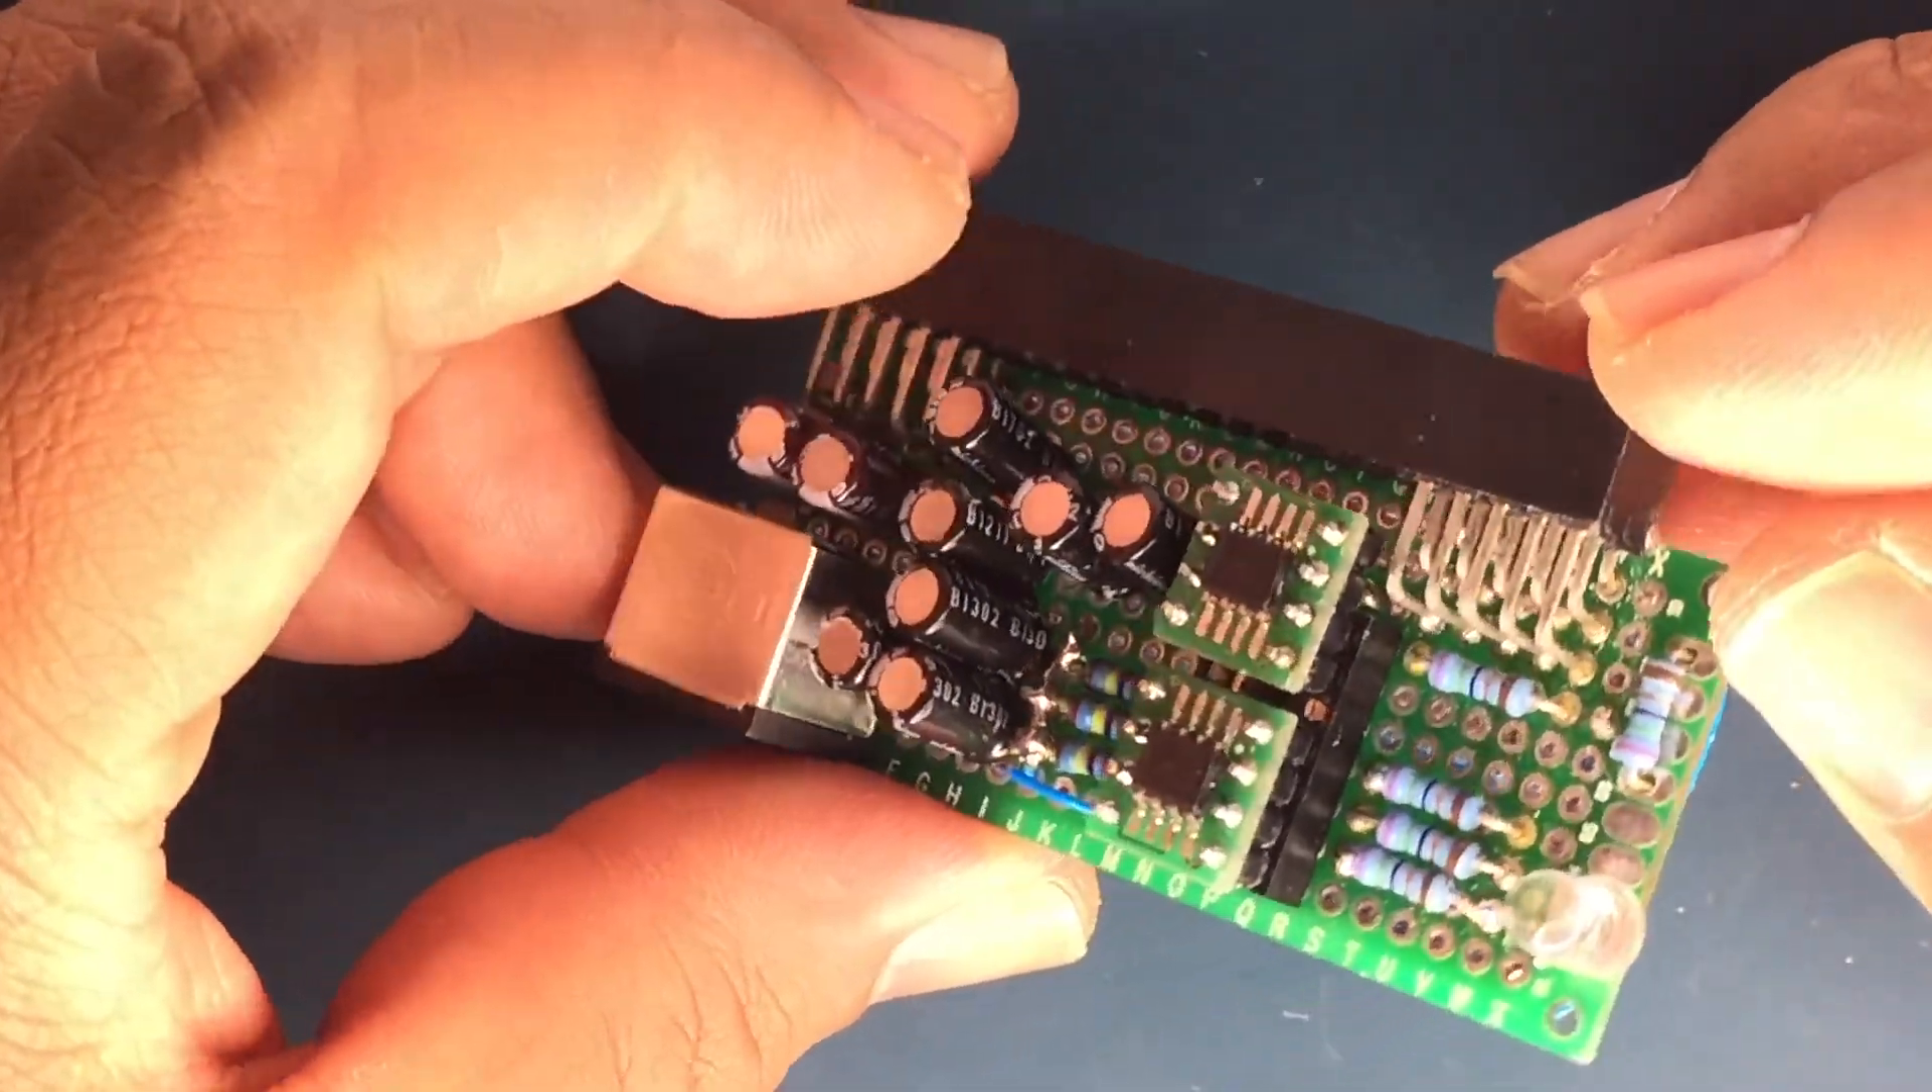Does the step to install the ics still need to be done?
No.